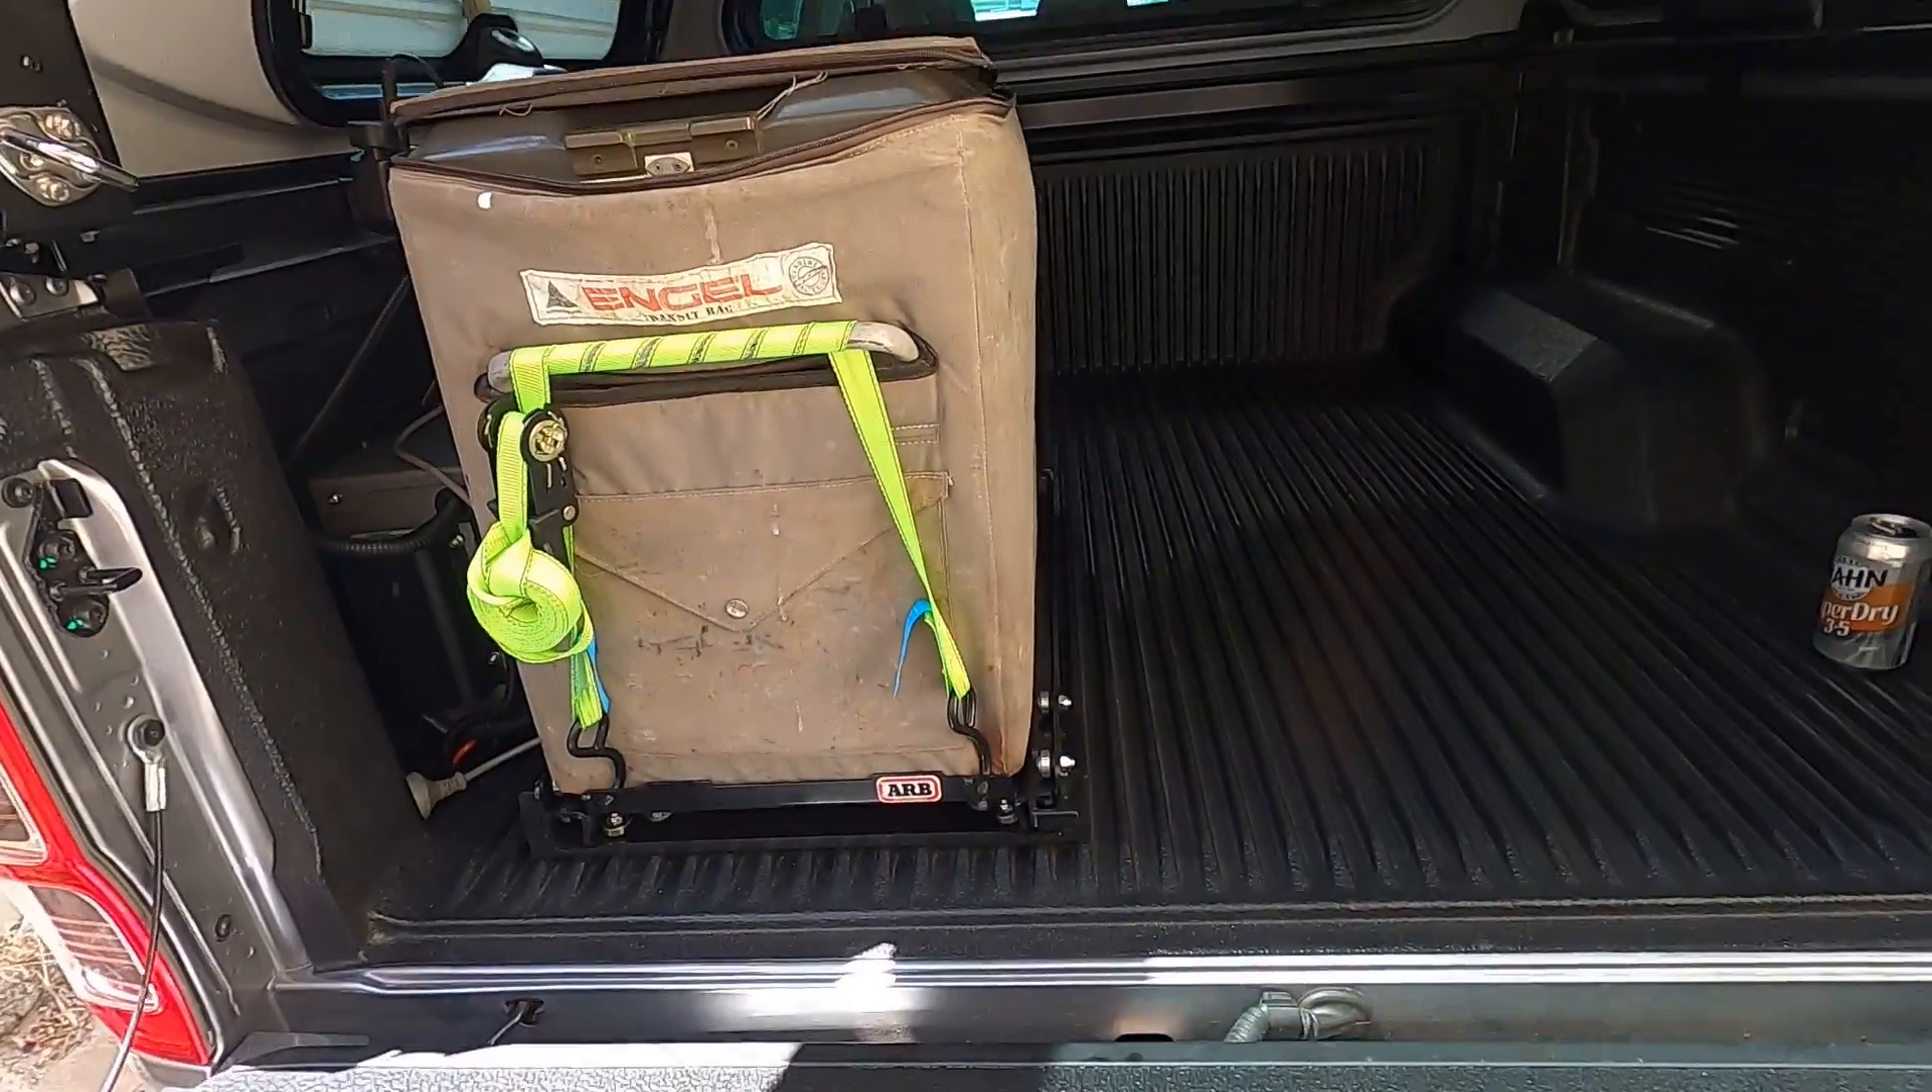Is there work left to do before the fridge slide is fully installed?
No.